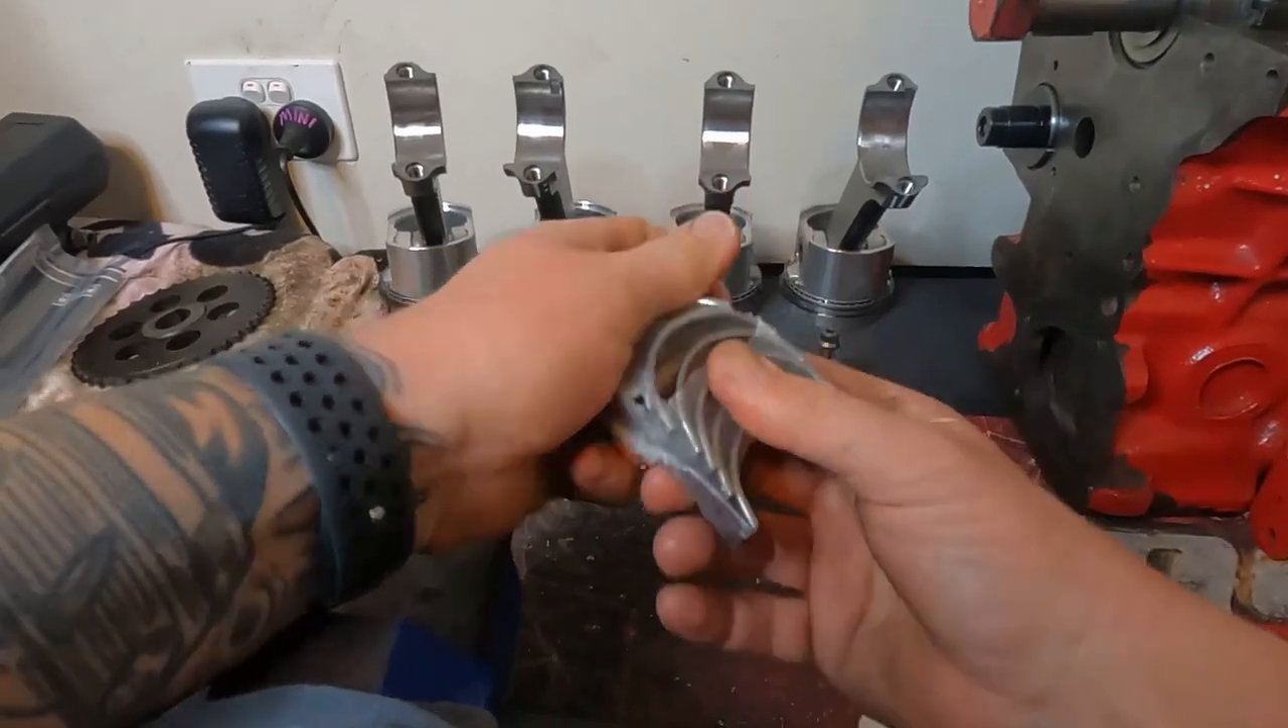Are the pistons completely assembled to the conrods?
Yes.